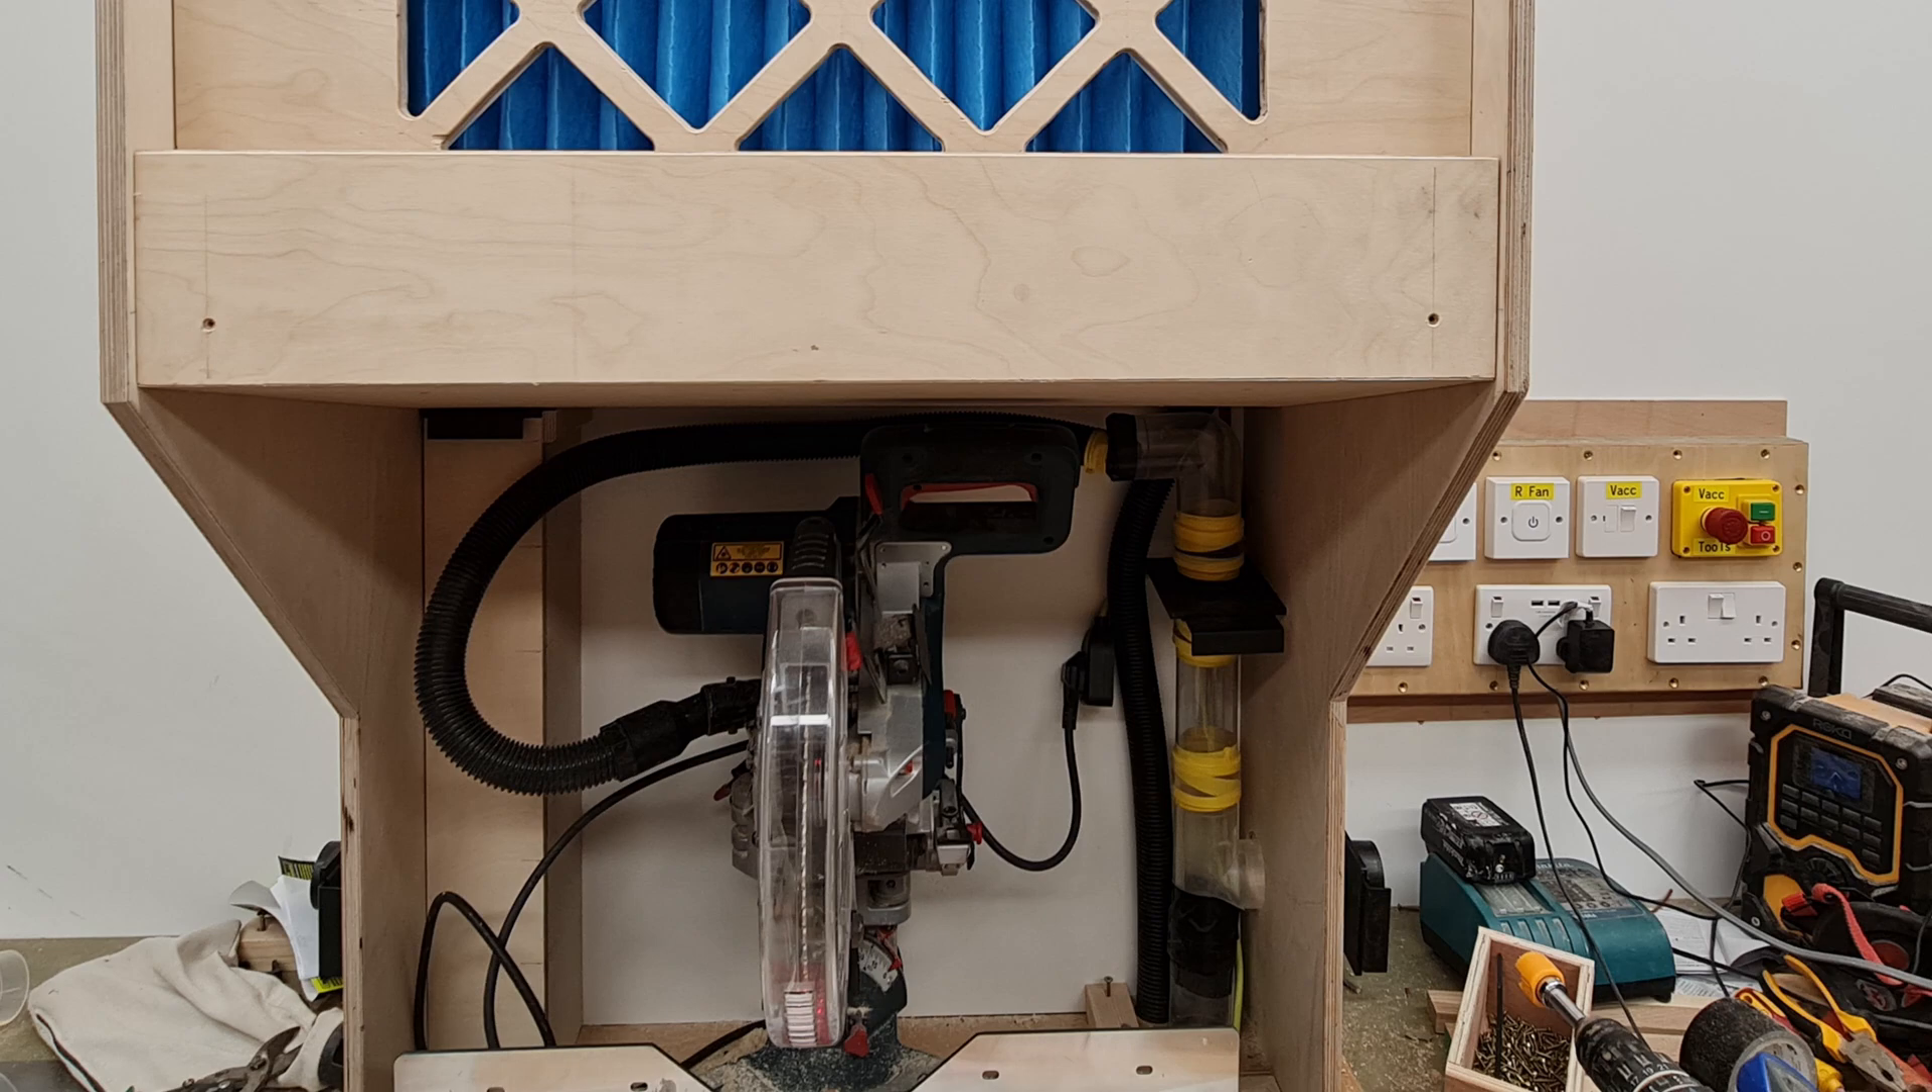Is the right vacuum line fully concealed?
No.